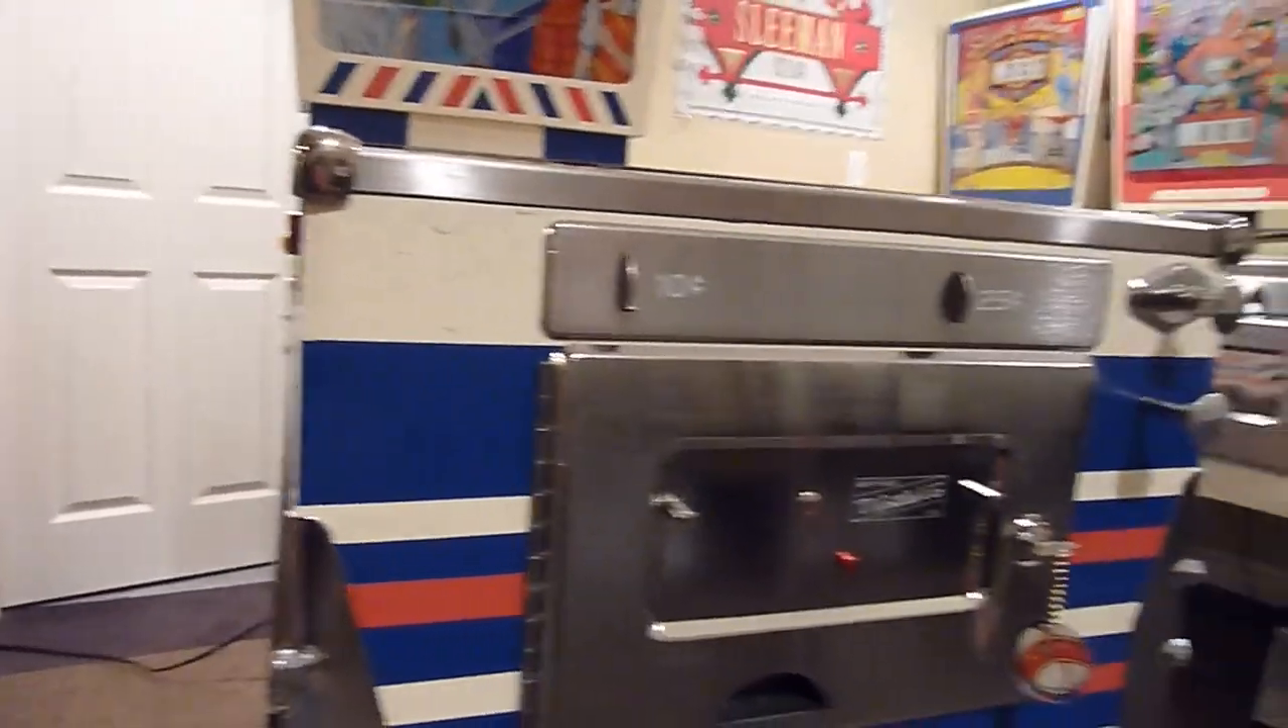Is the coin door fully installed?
Yes.